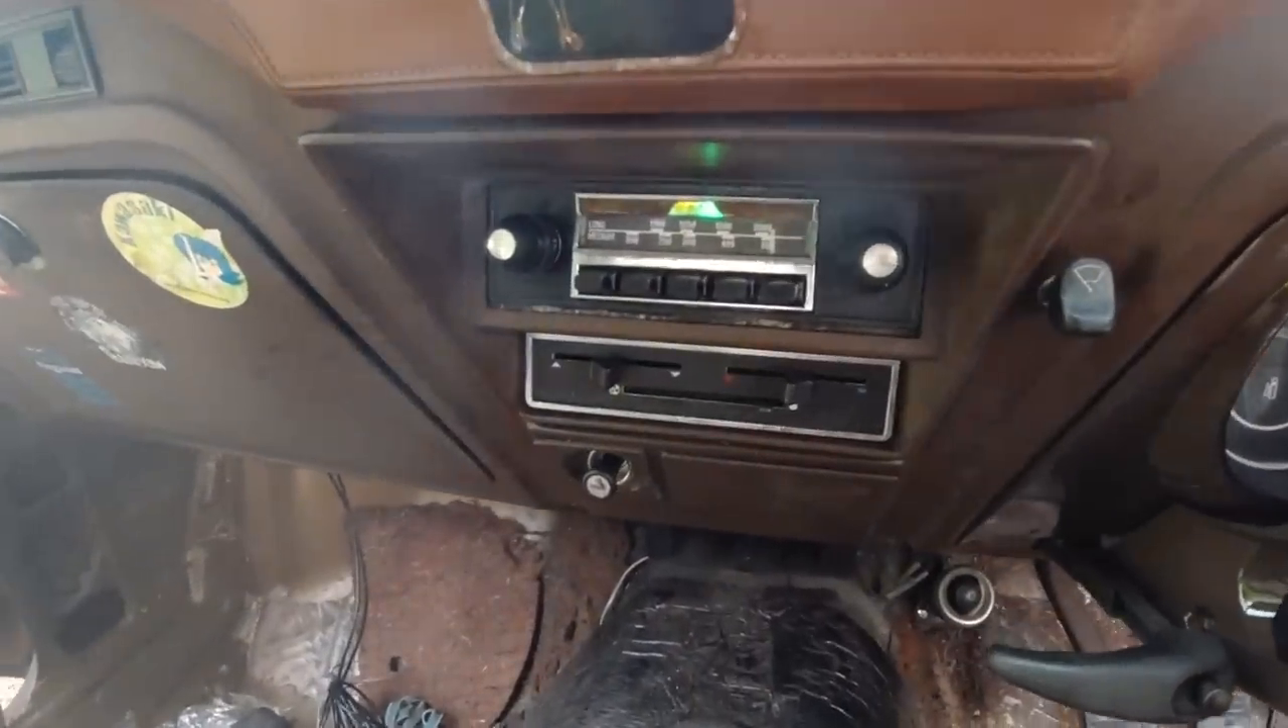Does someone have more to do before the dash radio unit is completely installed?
No.